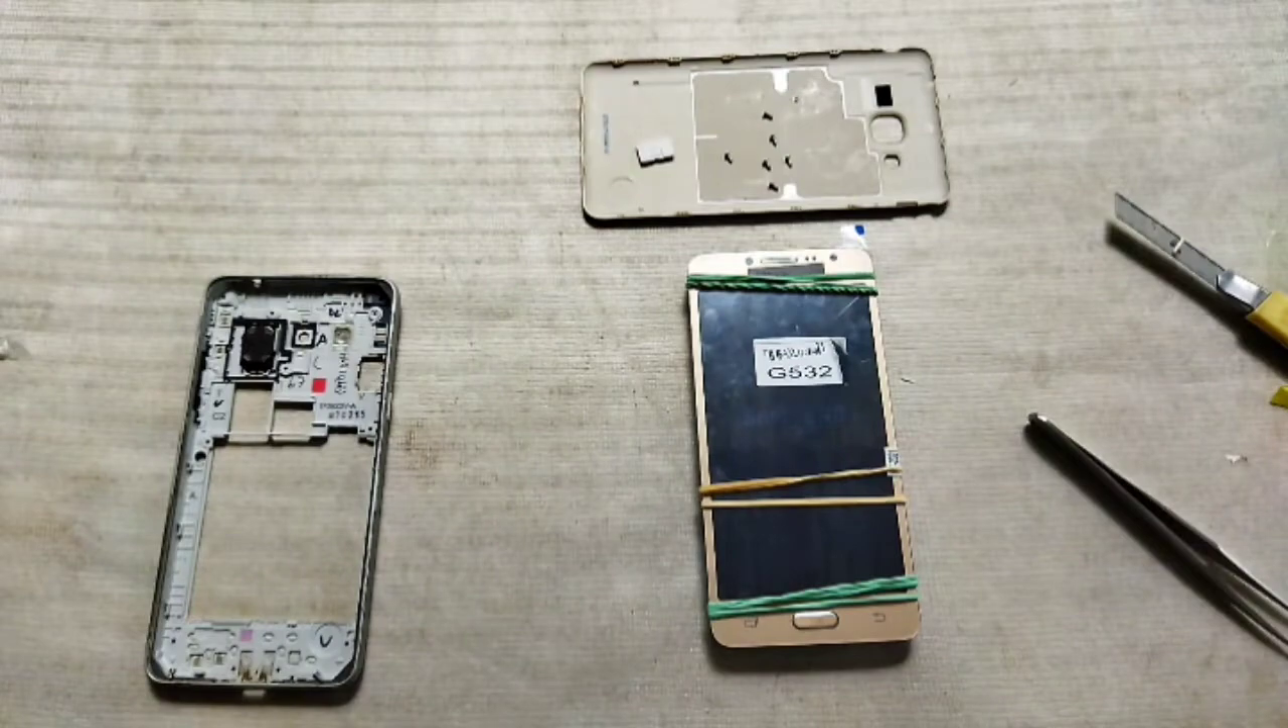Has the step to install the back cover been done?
No.